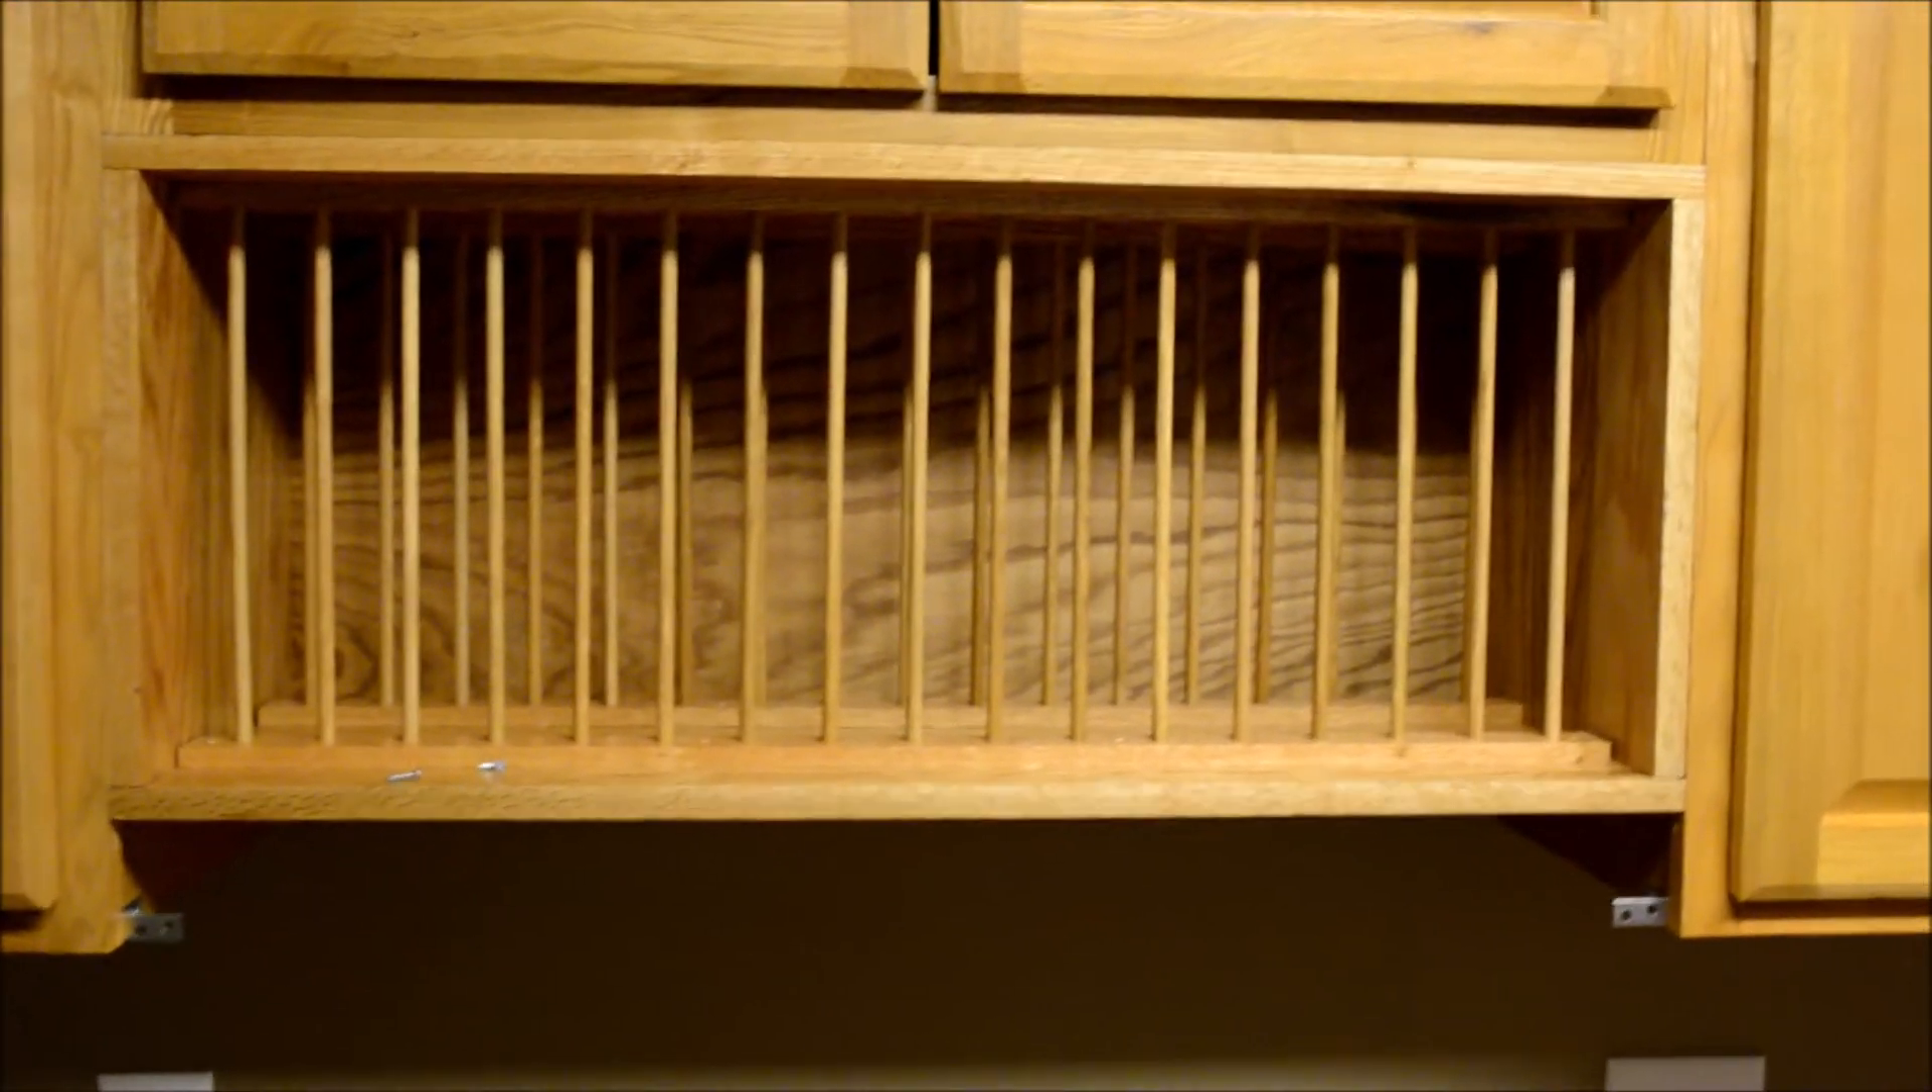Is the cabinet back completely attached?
Yes.